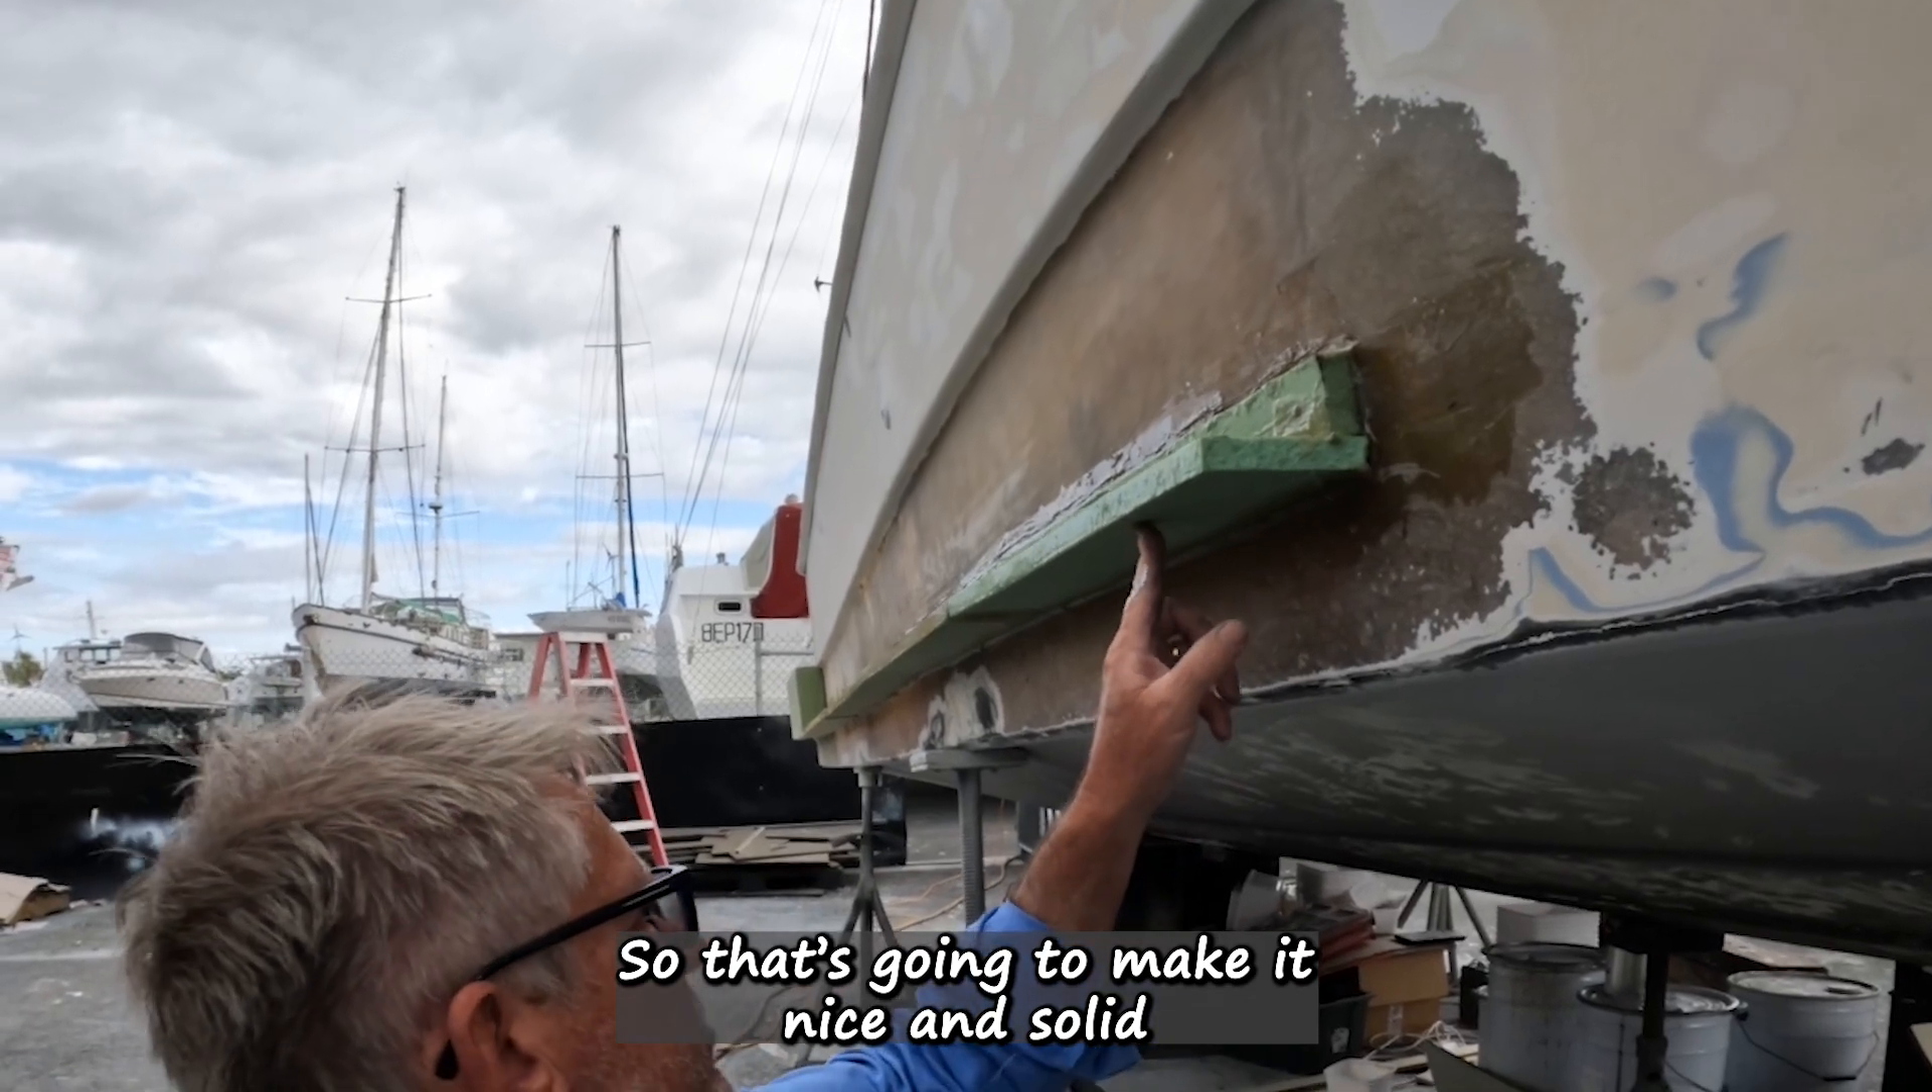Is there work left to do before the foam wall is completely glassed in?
Yes.